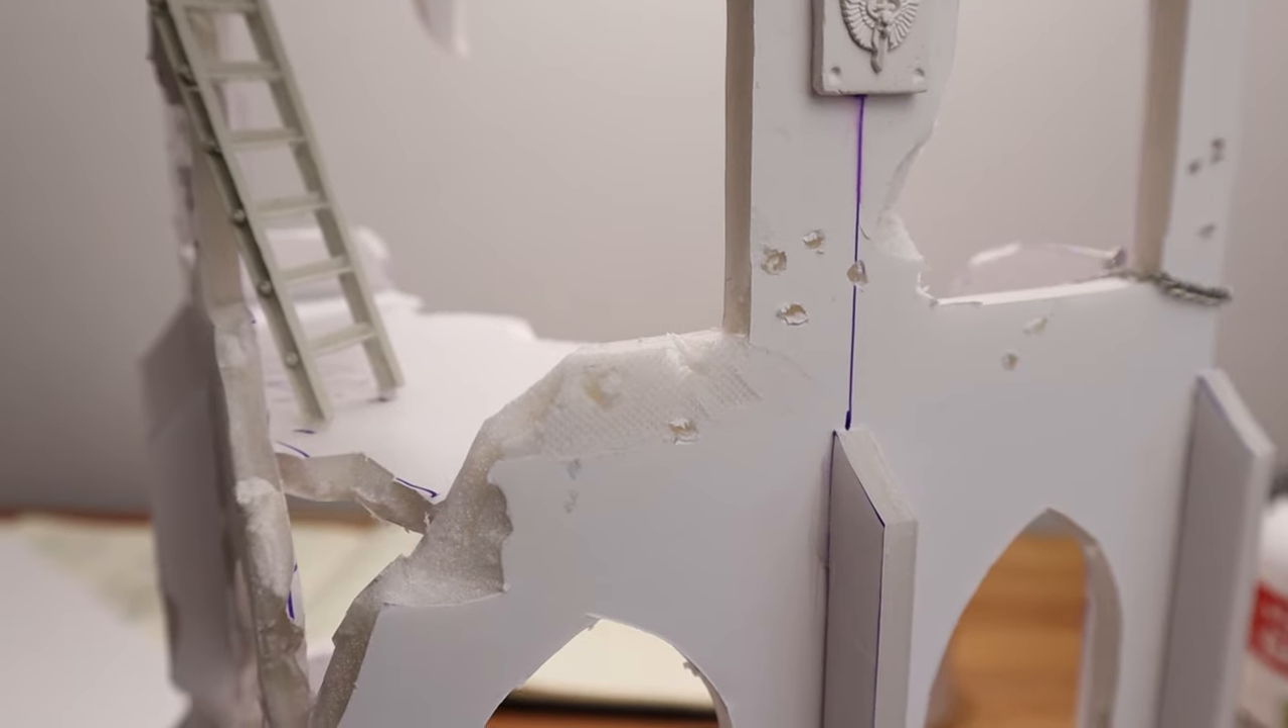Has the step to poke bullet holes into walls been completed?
Yes.